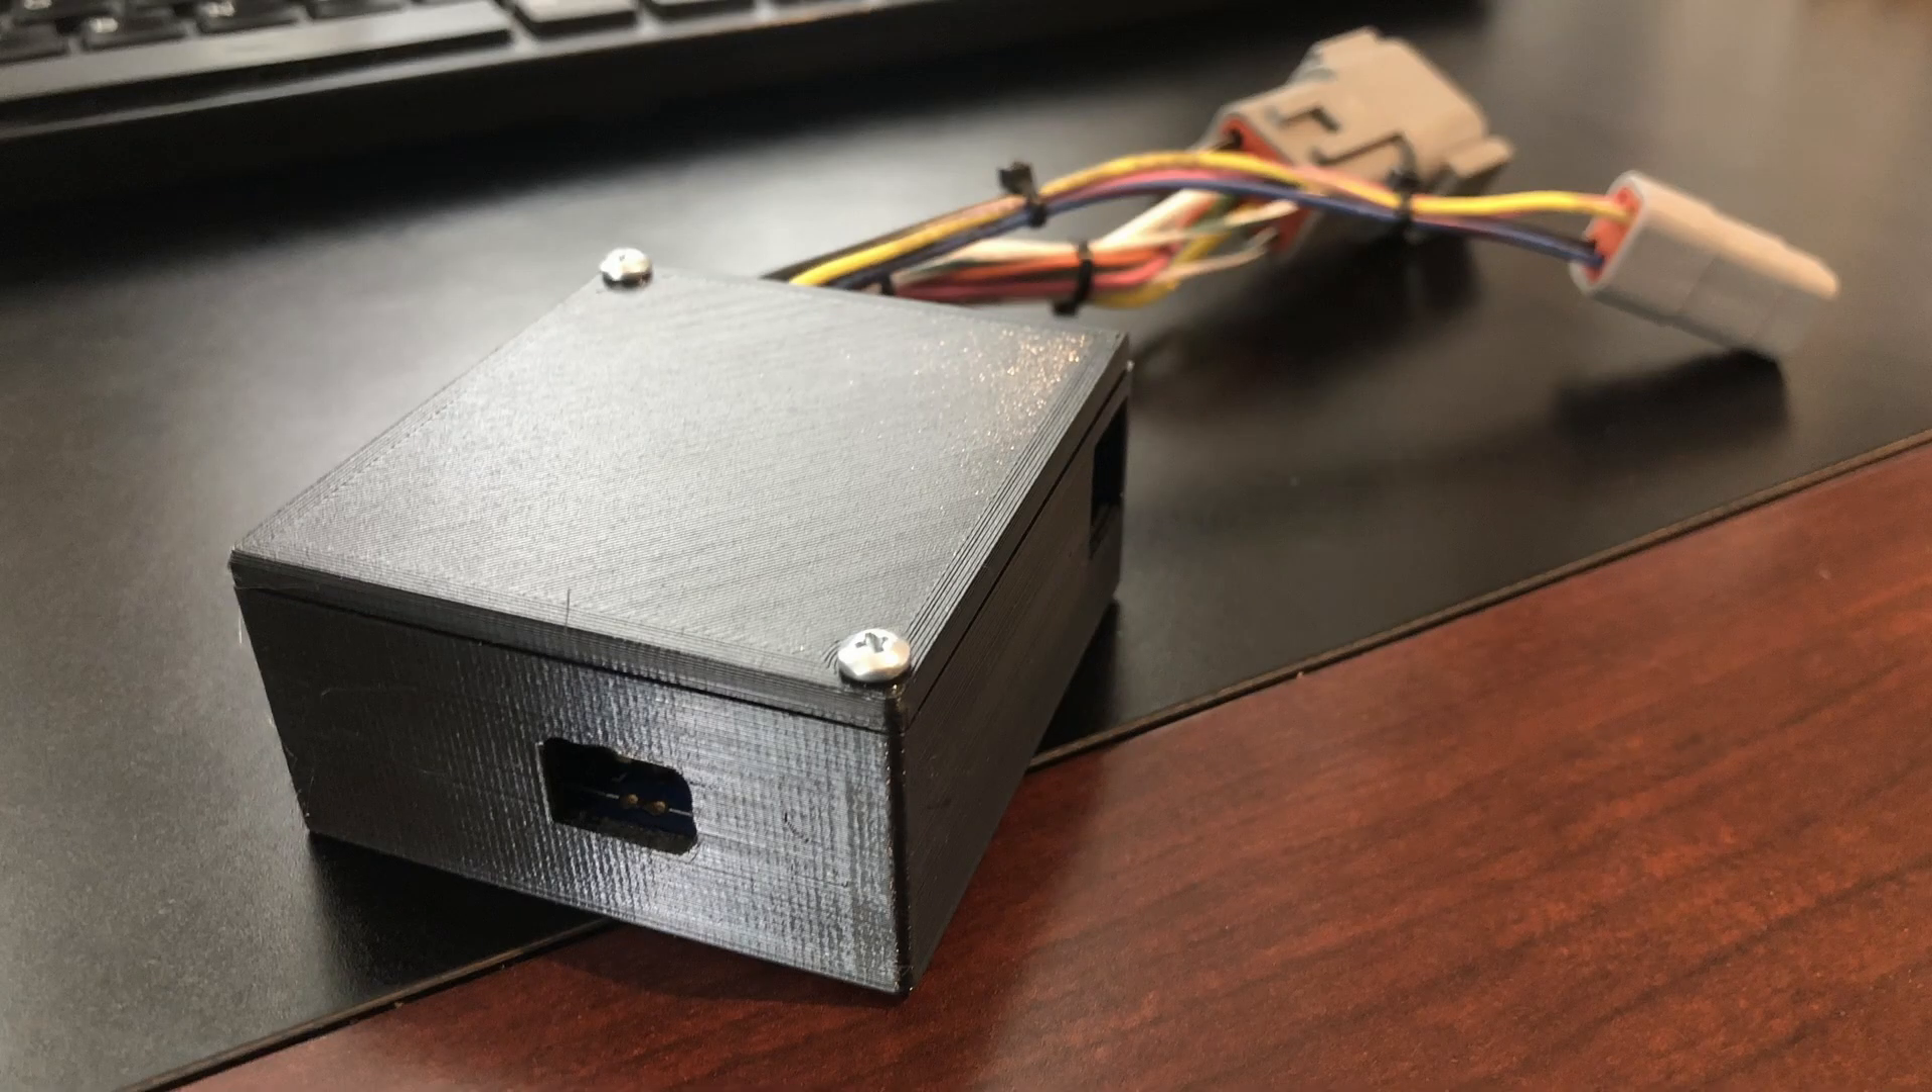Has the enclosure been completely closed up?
Yes.